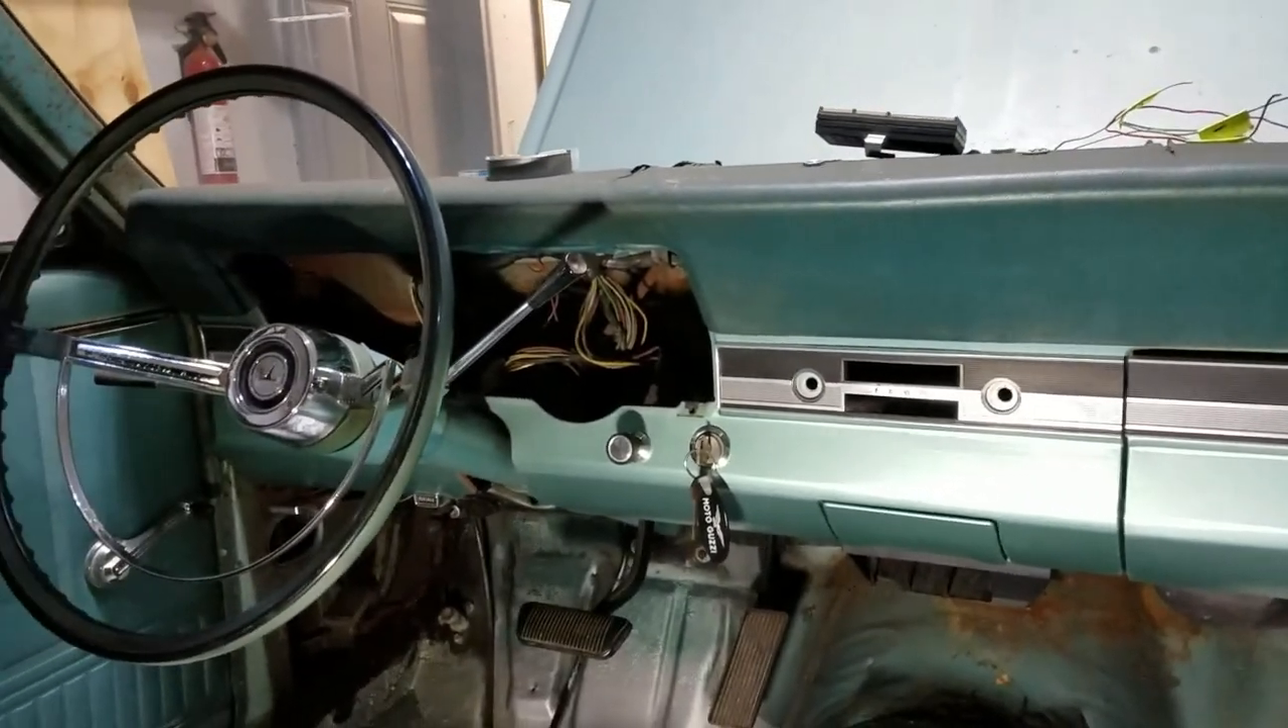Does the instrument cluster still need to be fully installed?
Yes.